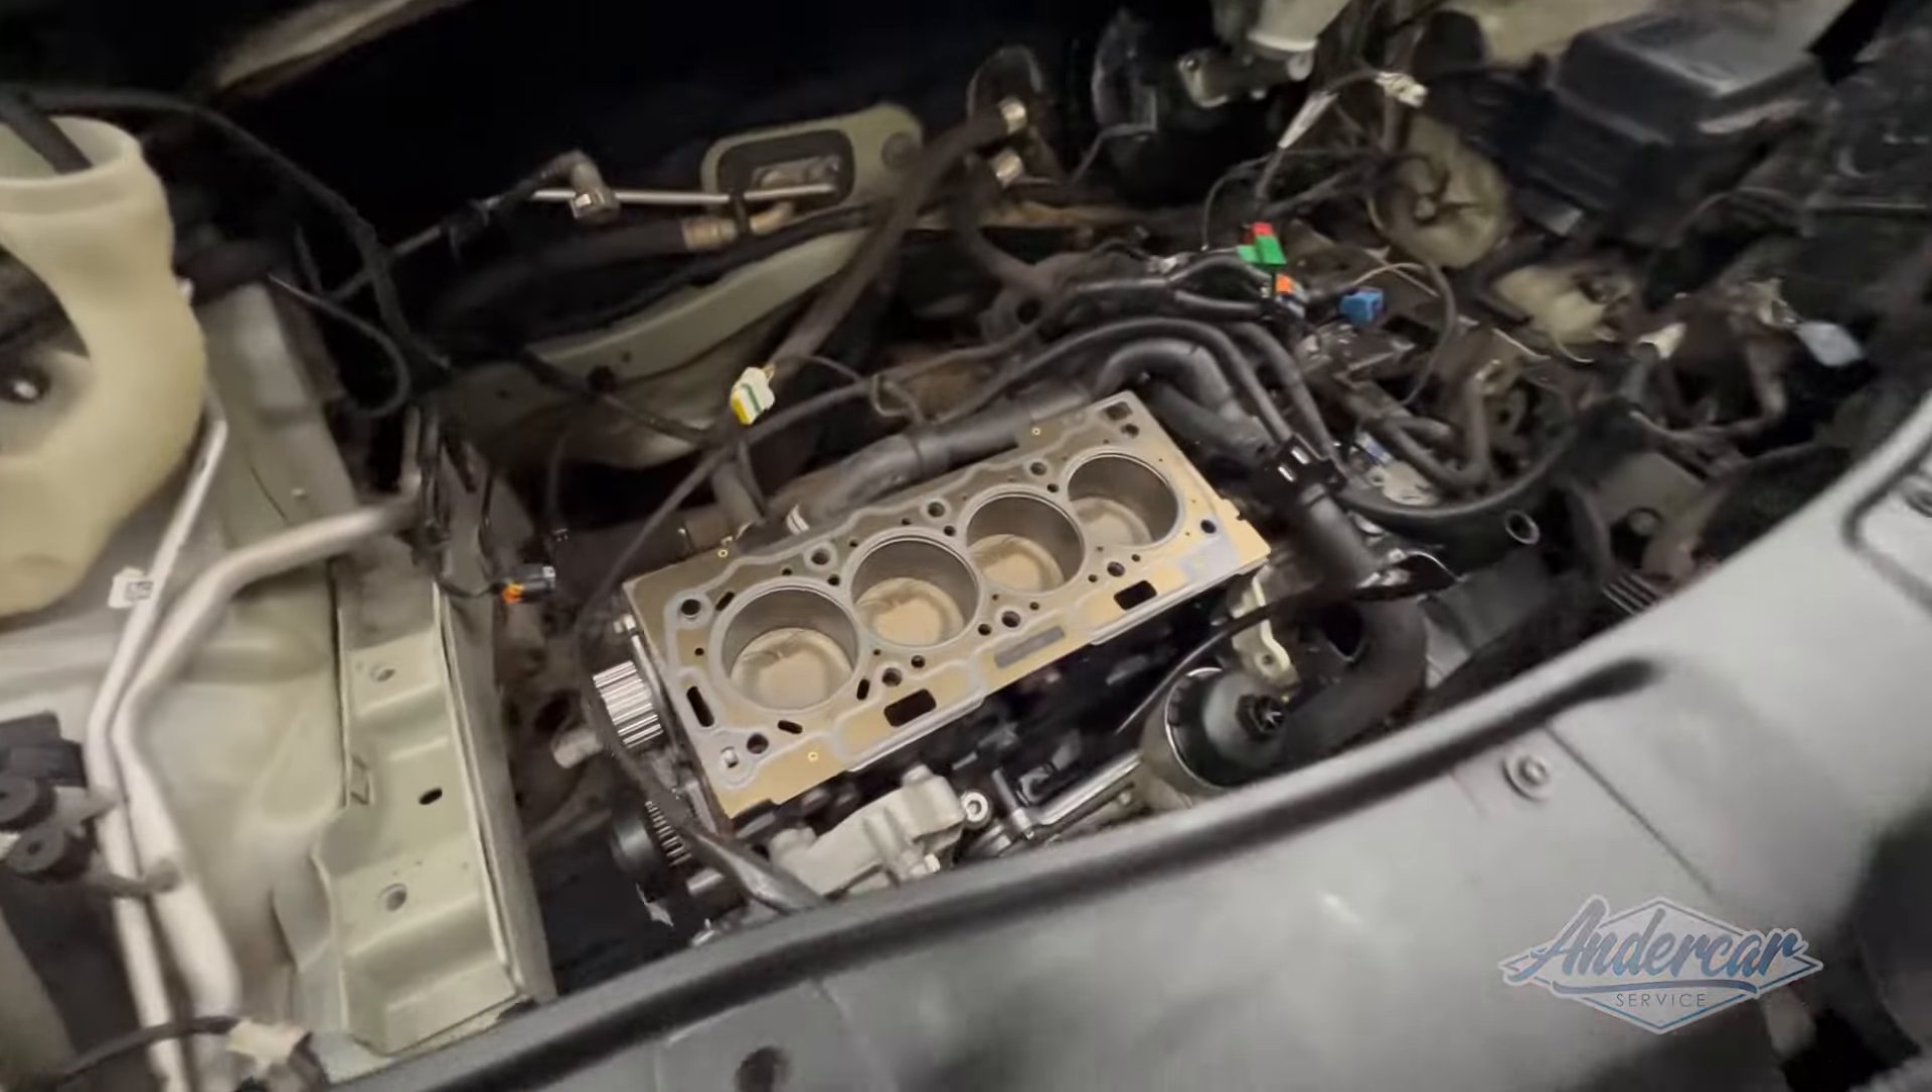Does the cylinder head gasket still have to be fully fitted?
No.